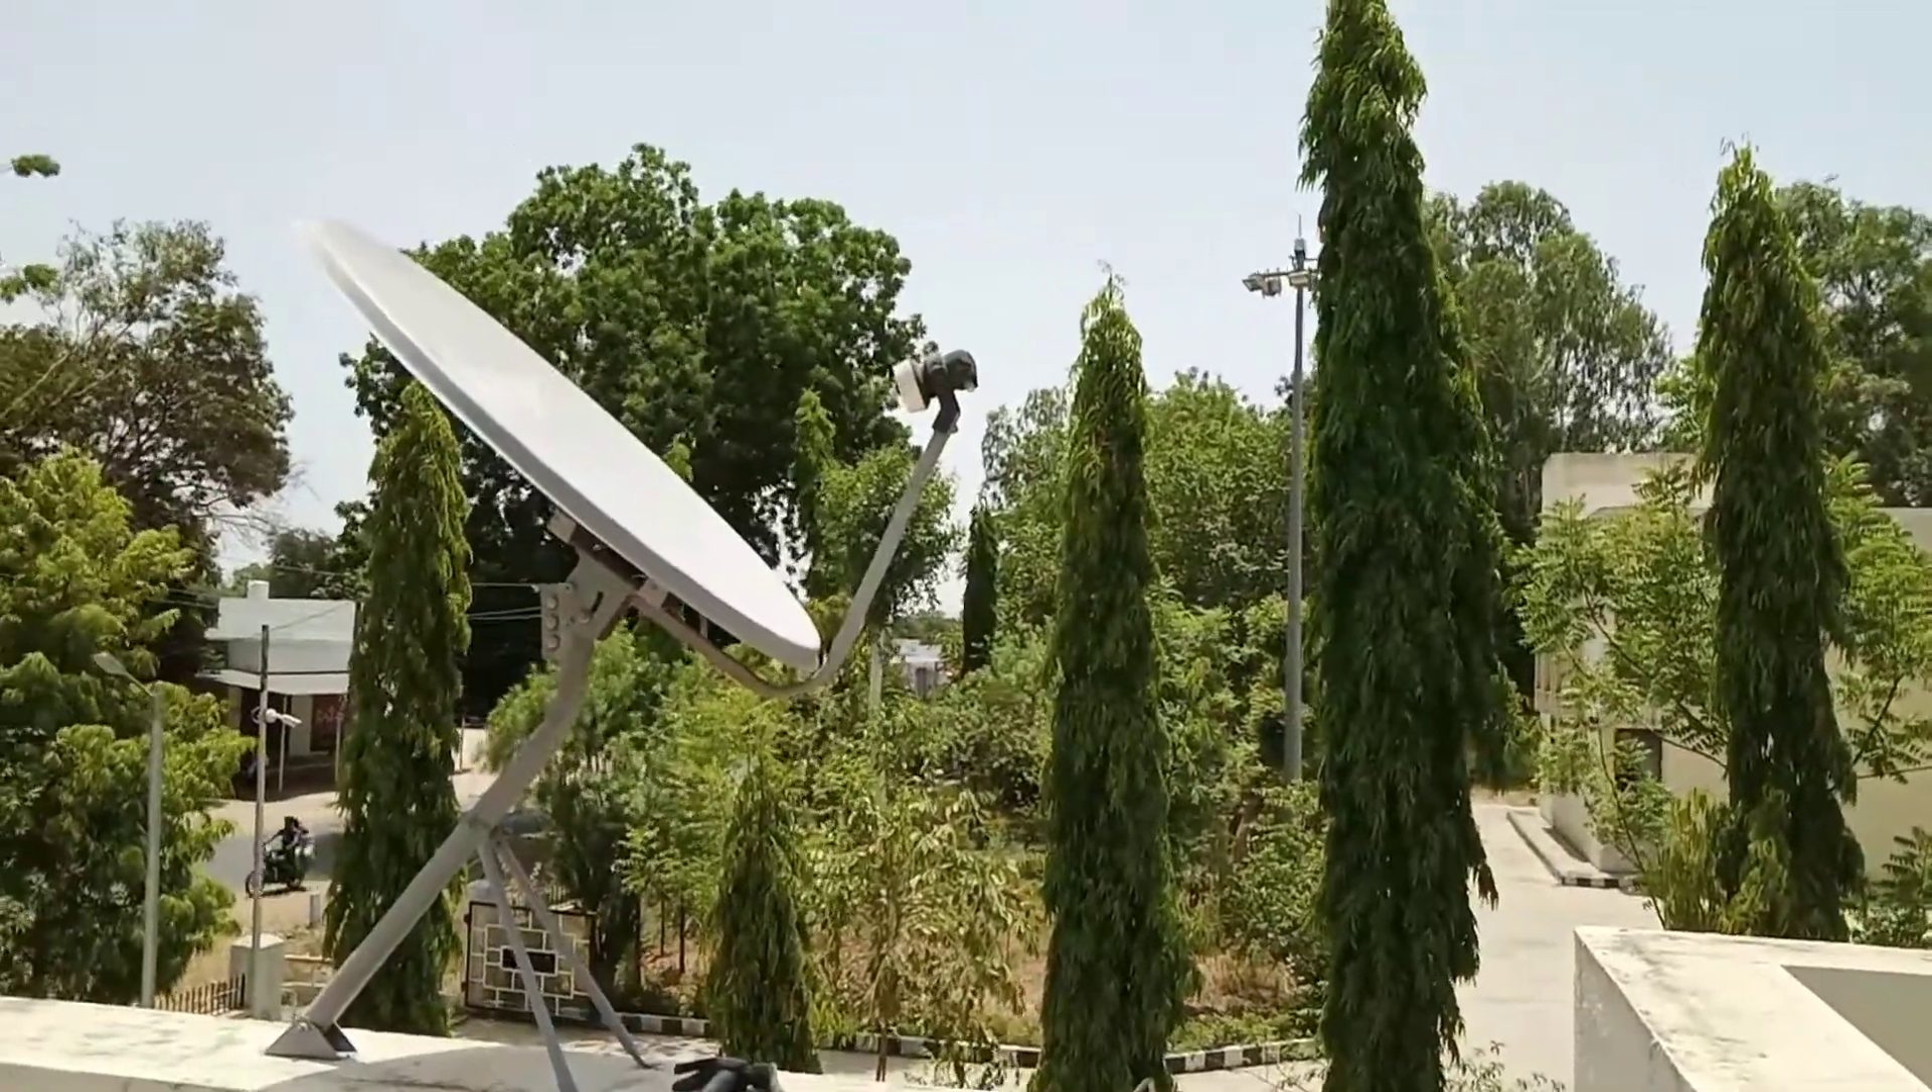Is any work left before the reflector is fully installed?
No.